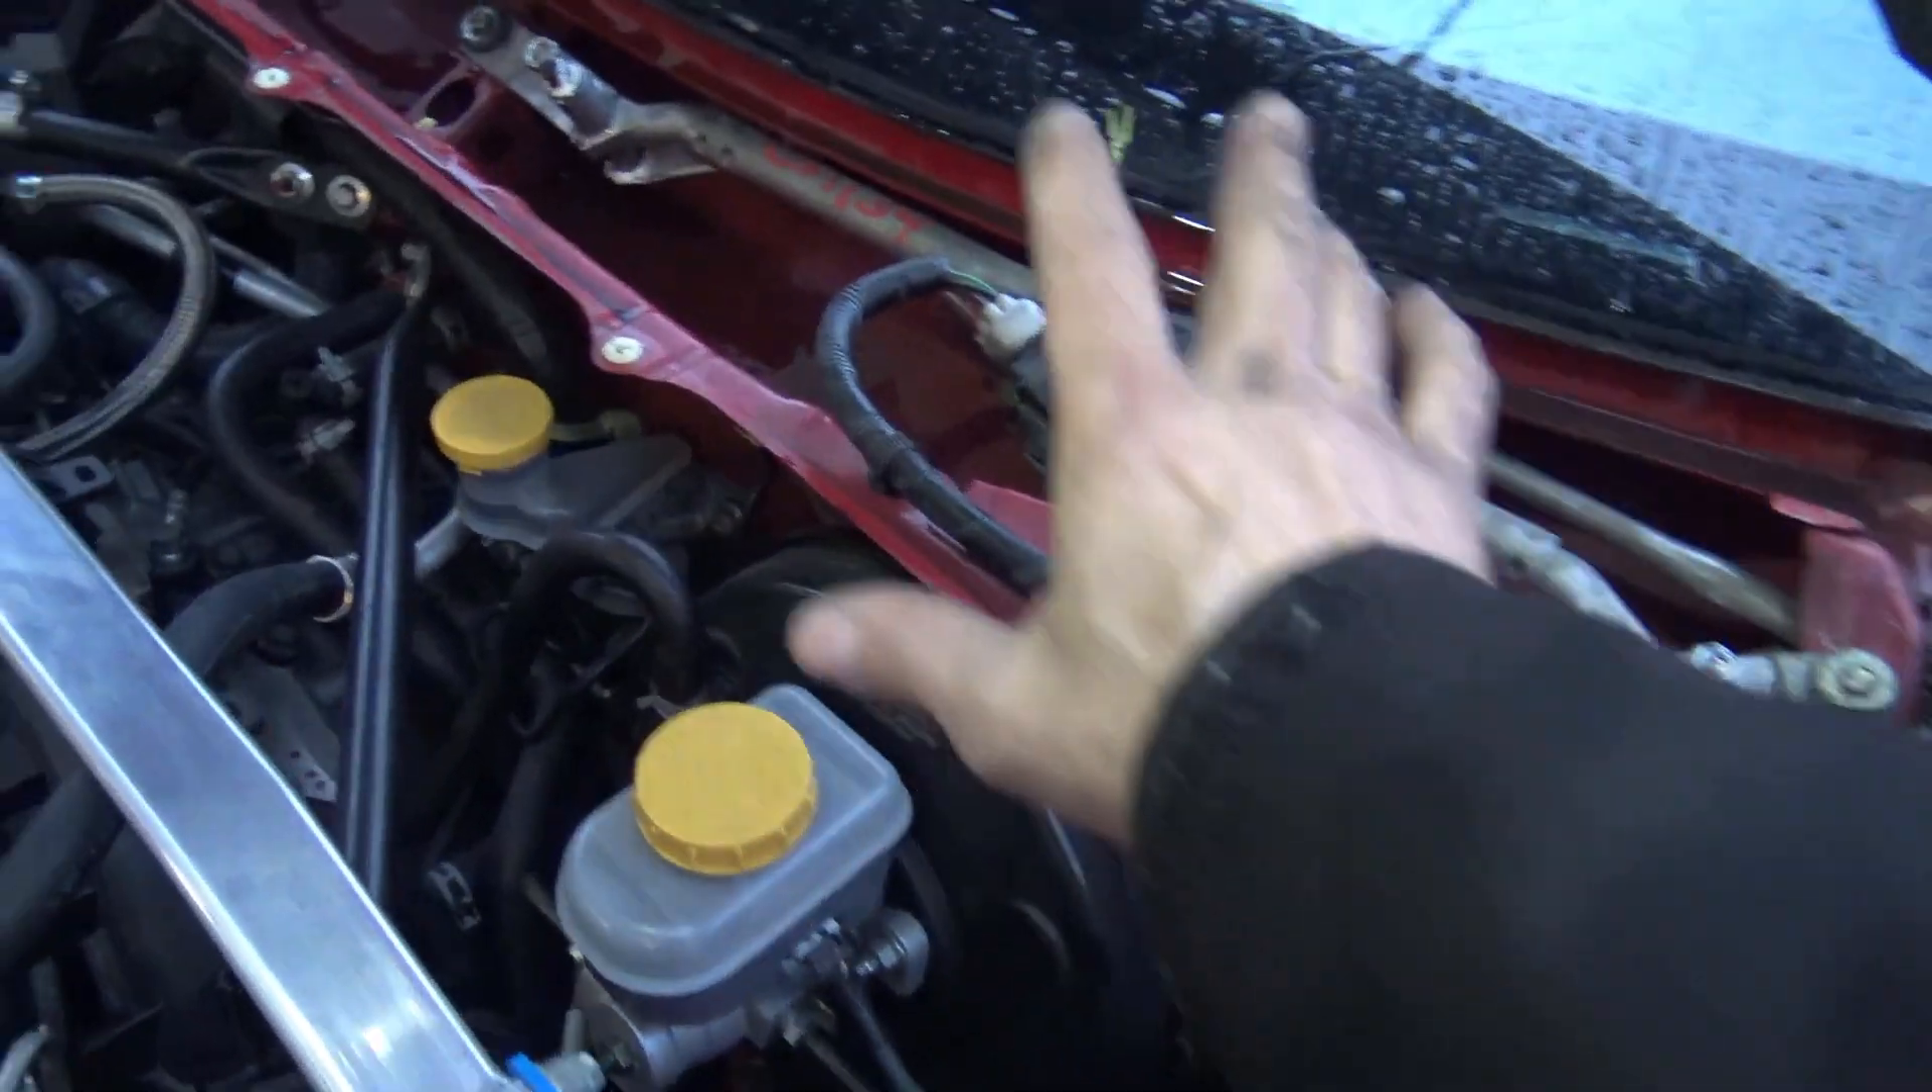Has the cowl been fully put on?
No.